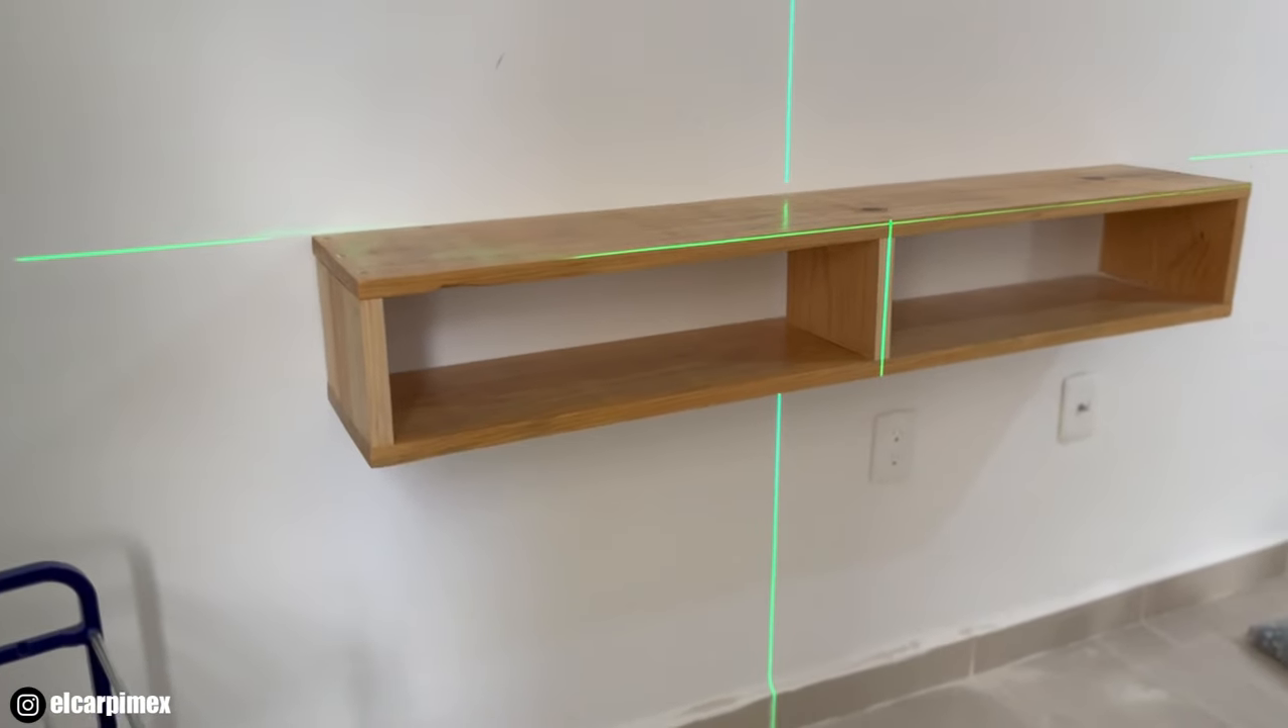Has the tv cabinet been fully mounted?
Yes.